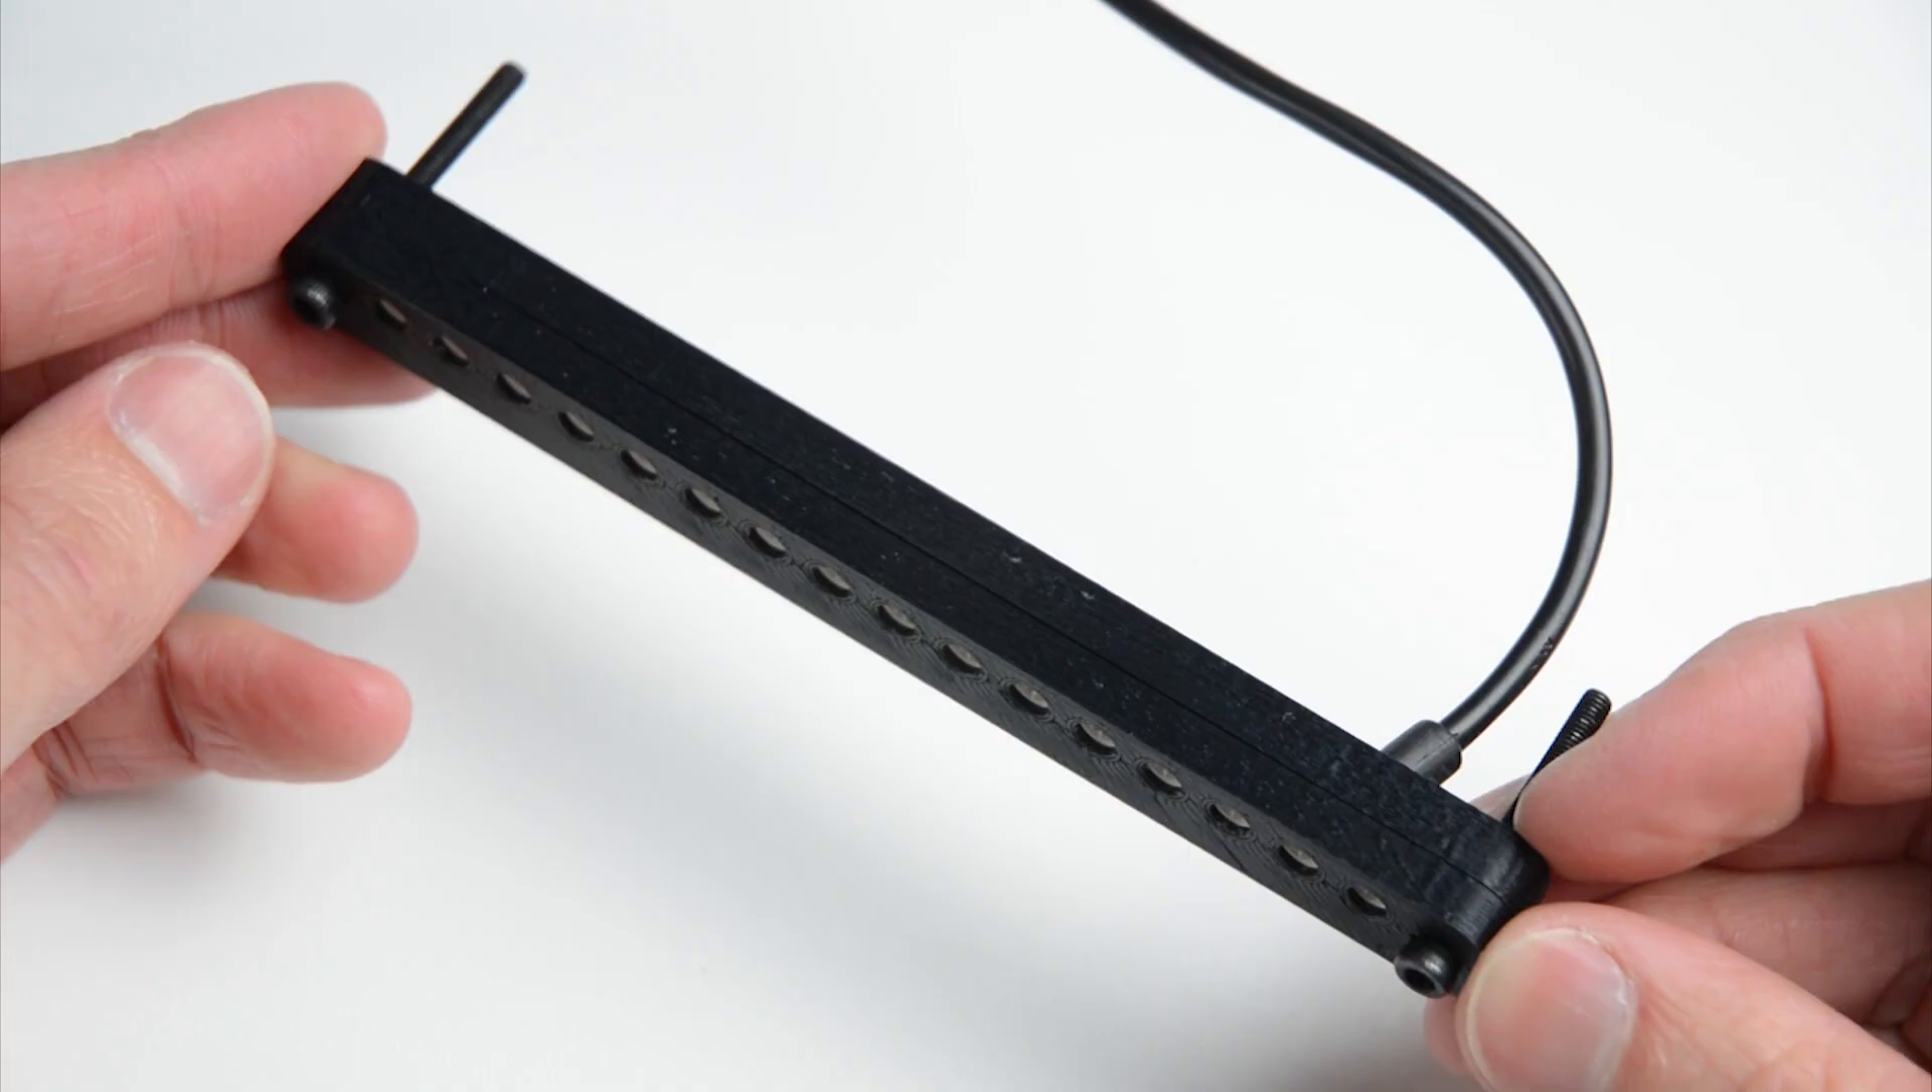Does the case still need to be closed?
No.